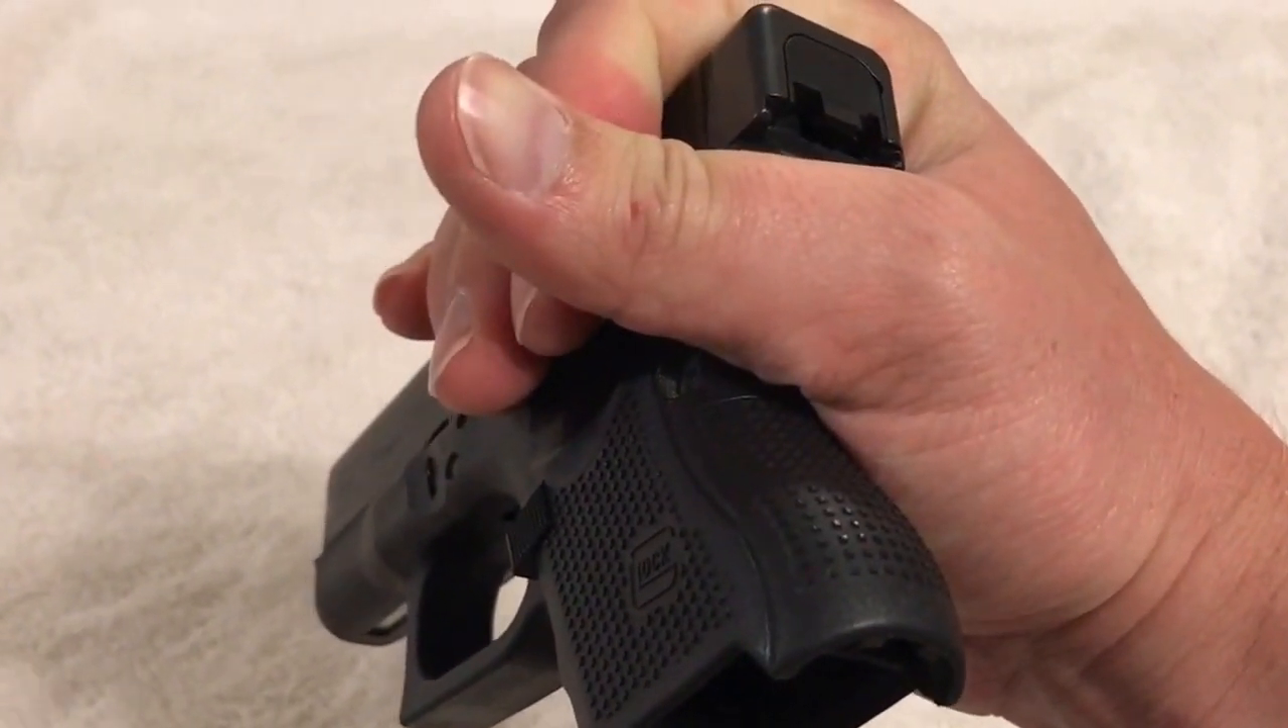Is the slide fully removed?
No.